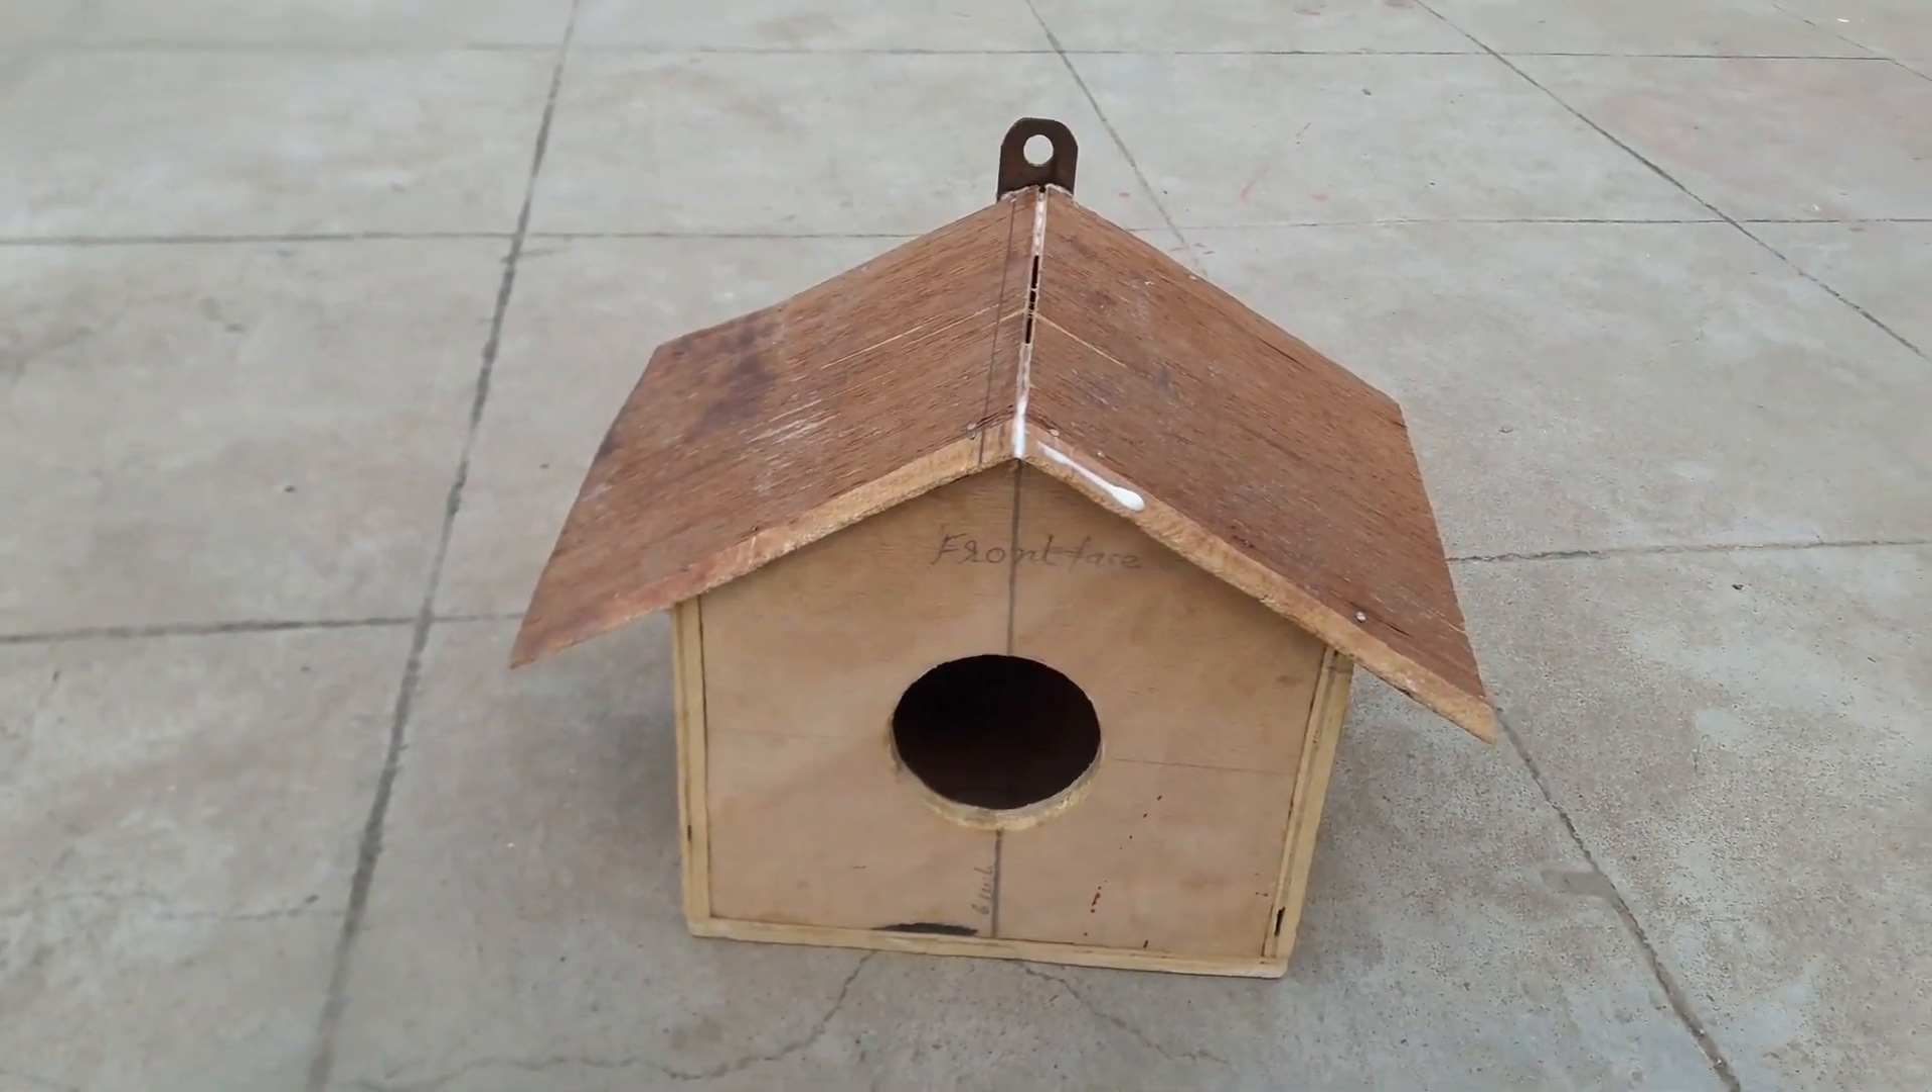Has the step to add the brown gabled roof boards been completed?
Yes.